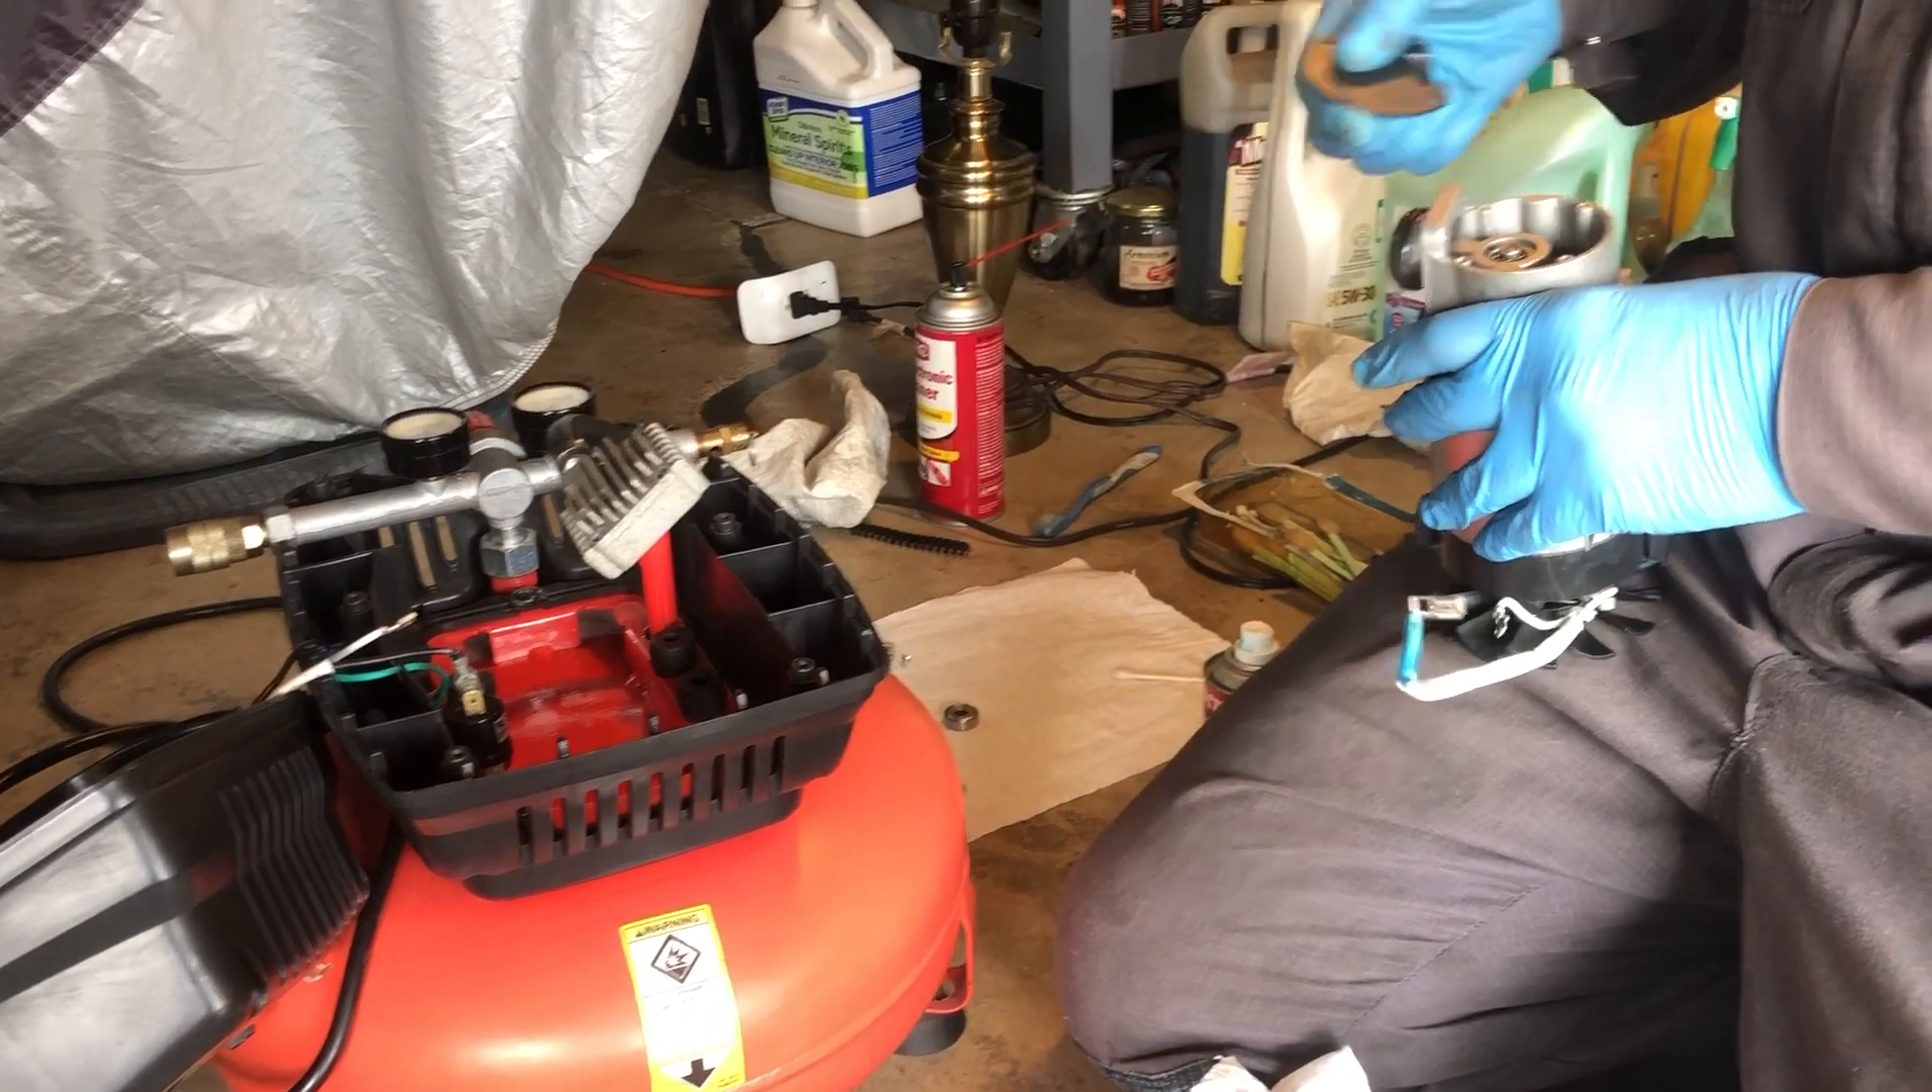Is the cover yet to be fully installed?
Yes.